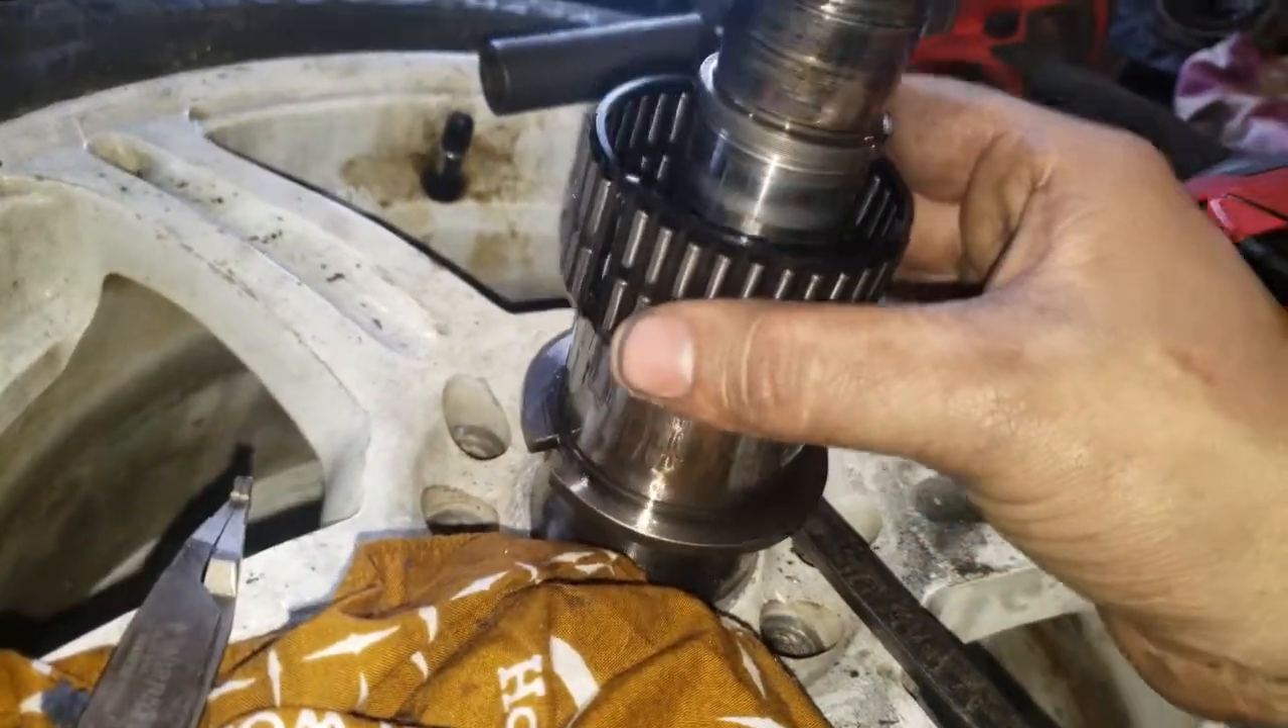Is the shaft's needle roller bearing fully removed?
No.